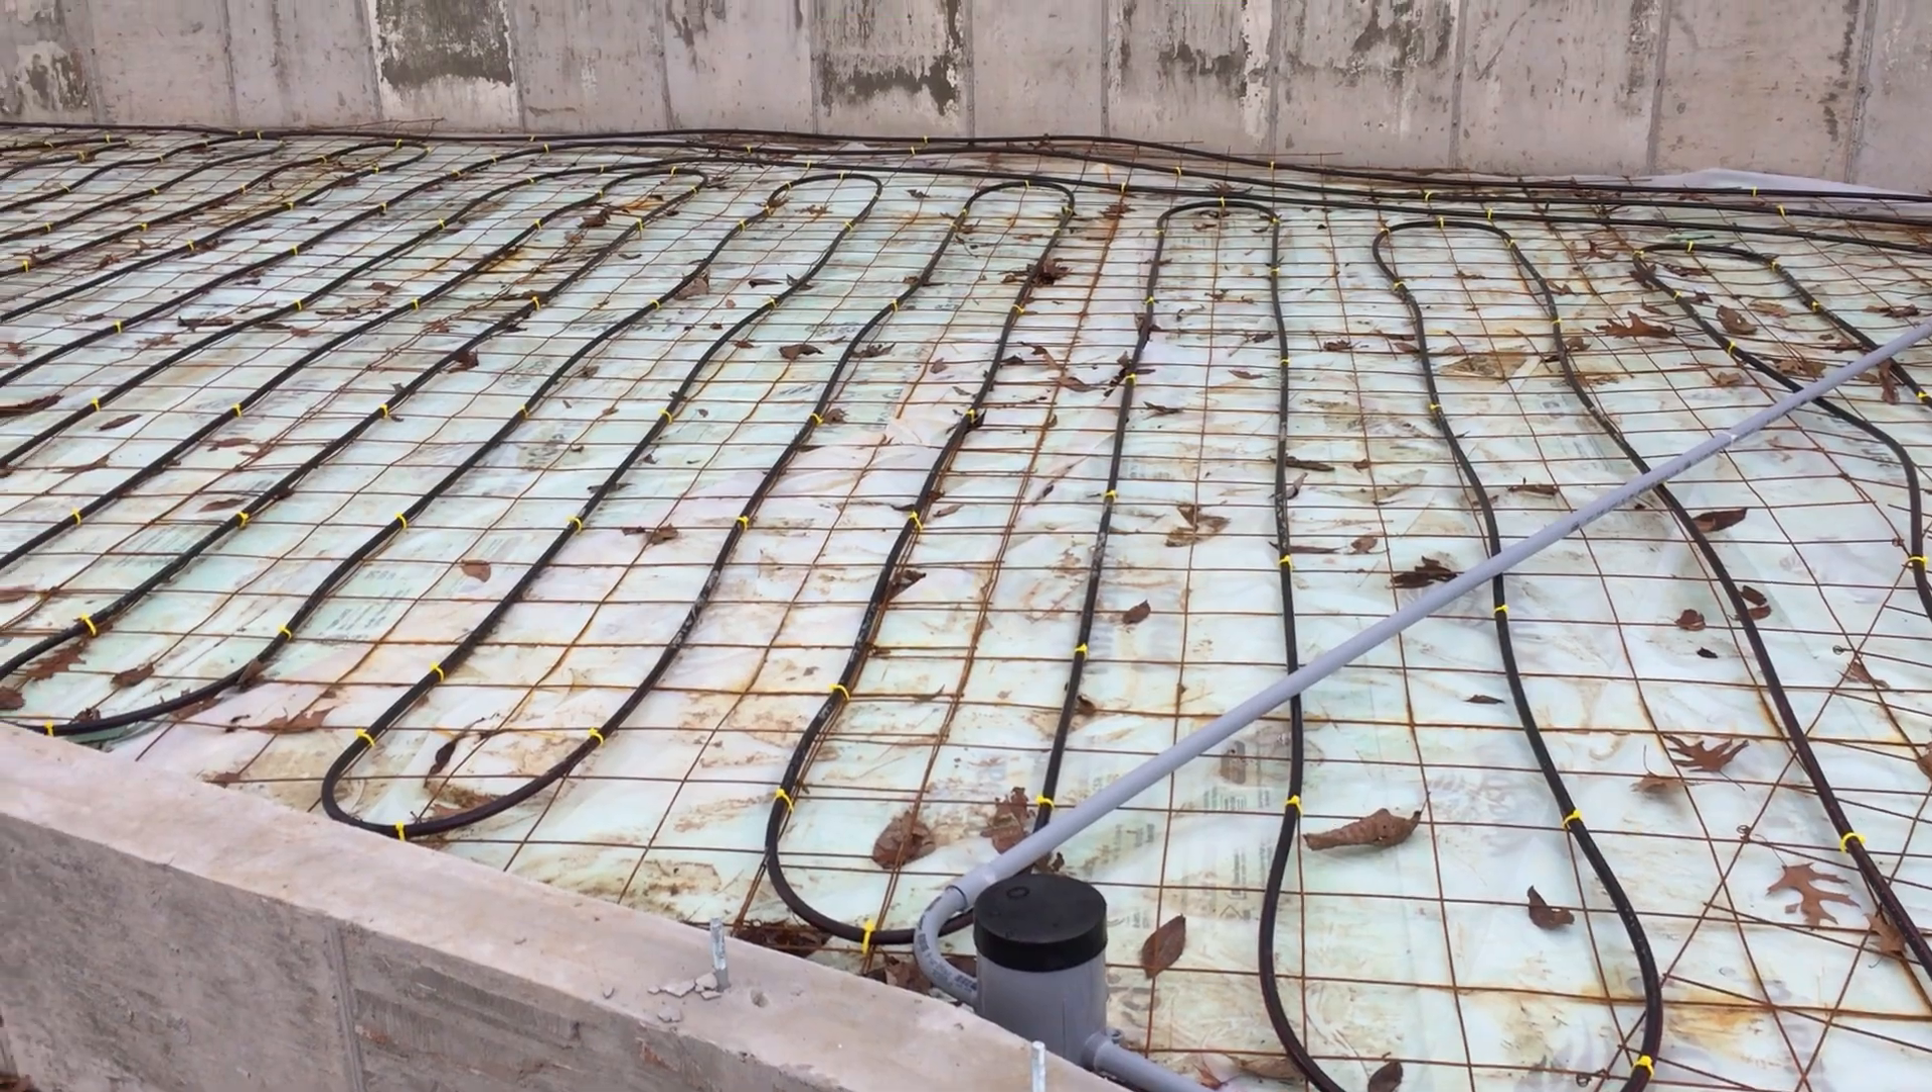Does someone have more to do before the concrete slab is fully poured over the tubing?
Yes.